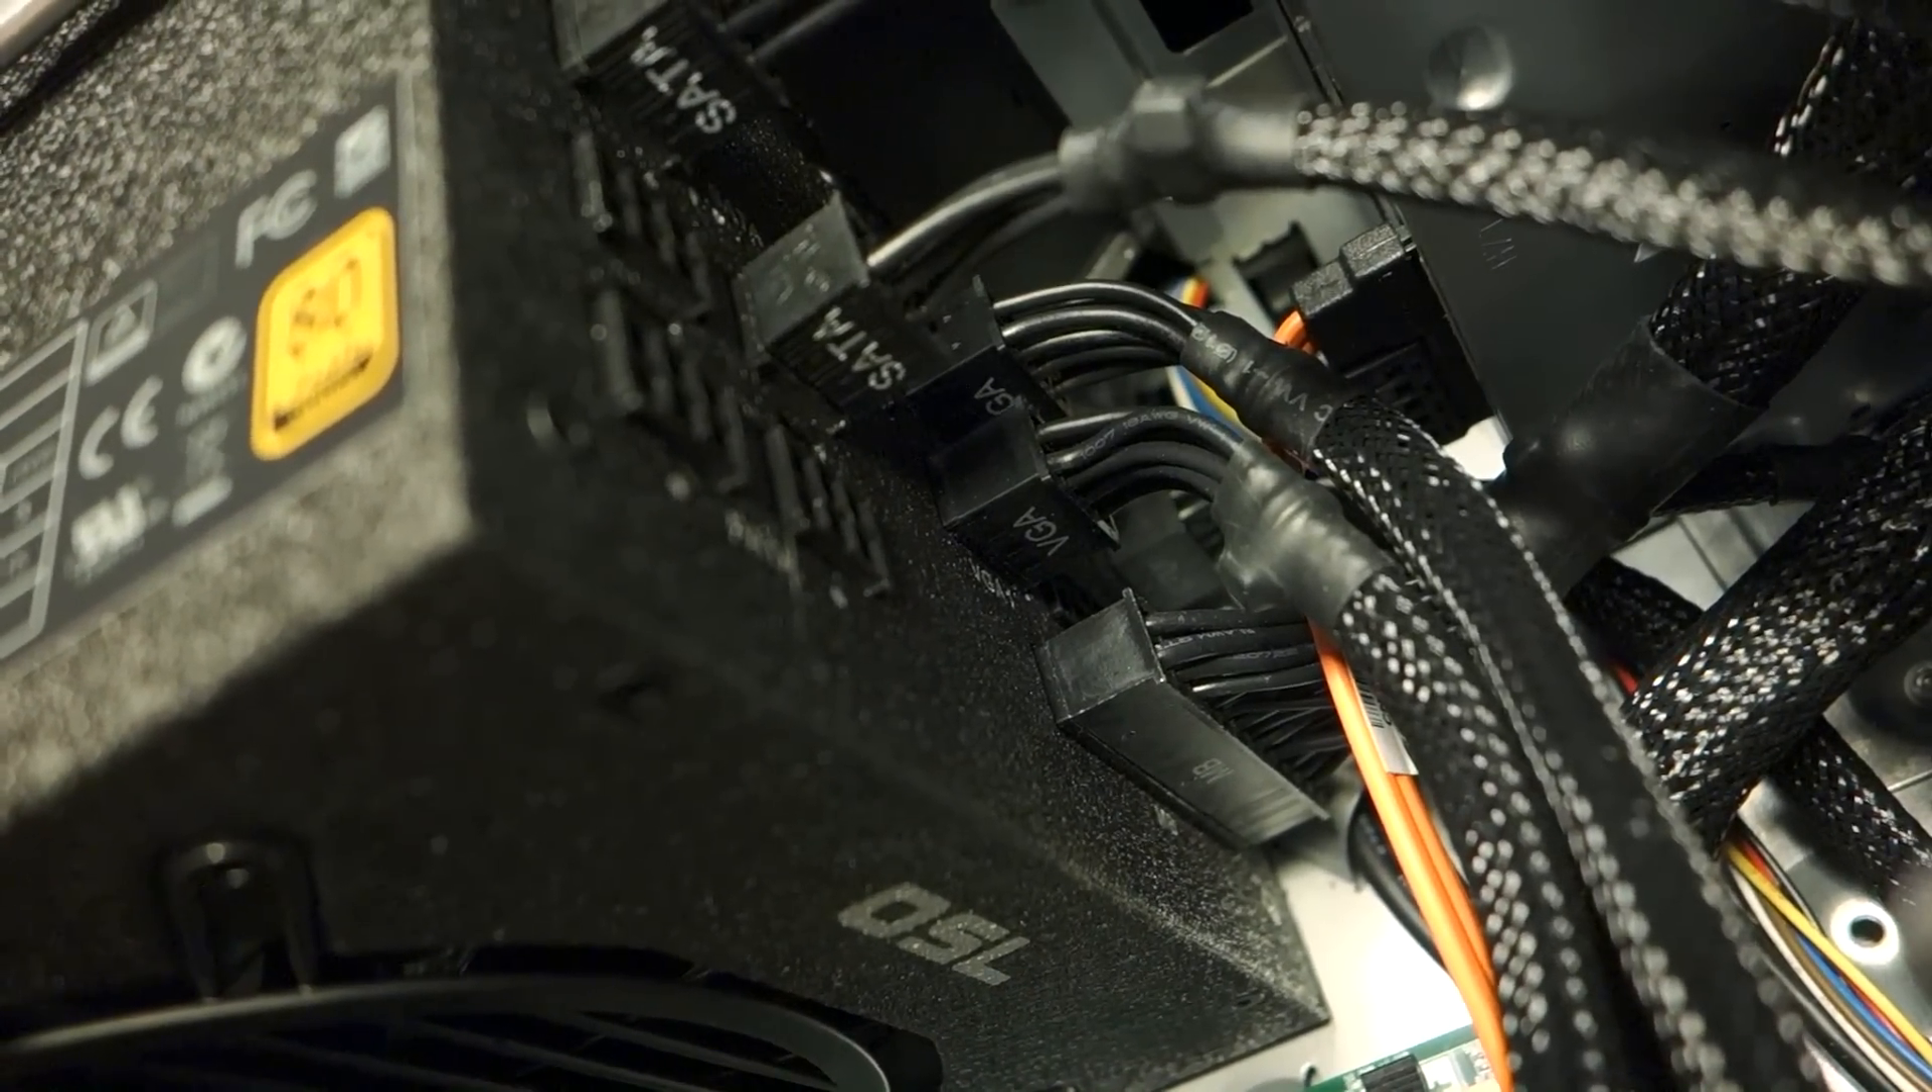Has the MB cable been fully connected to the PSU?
Yes.